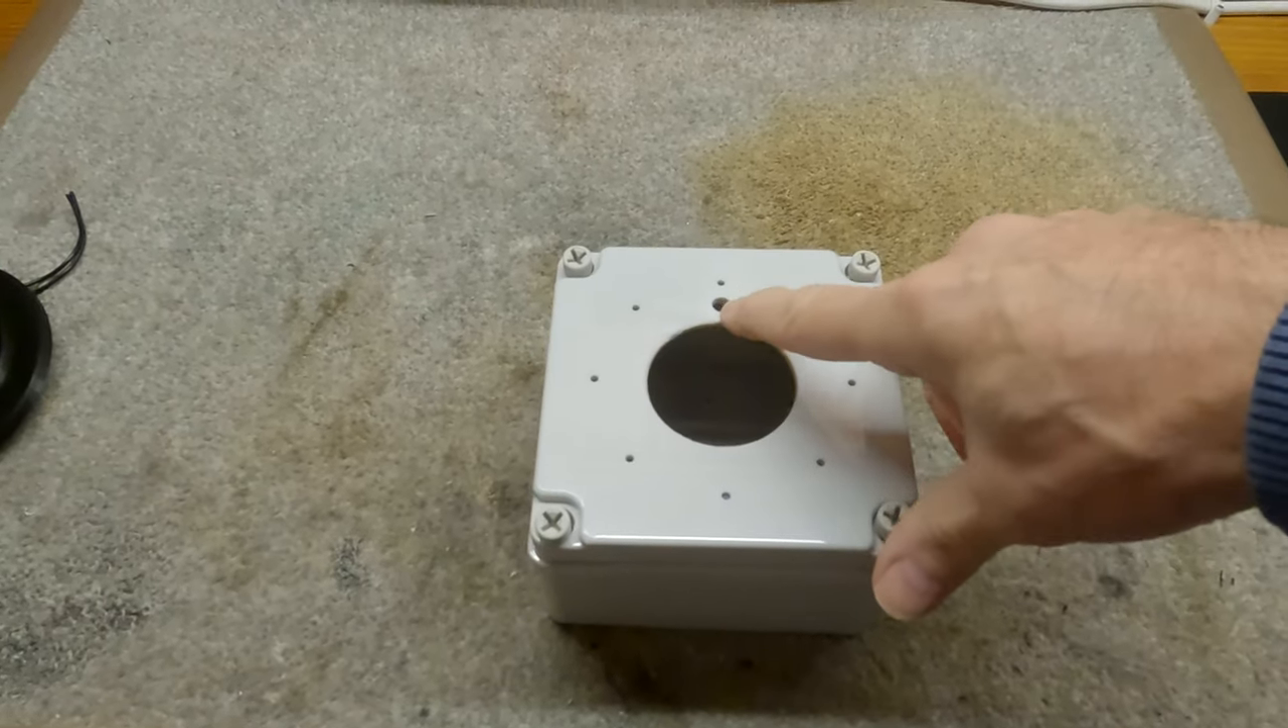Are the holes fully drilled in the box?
Yes.